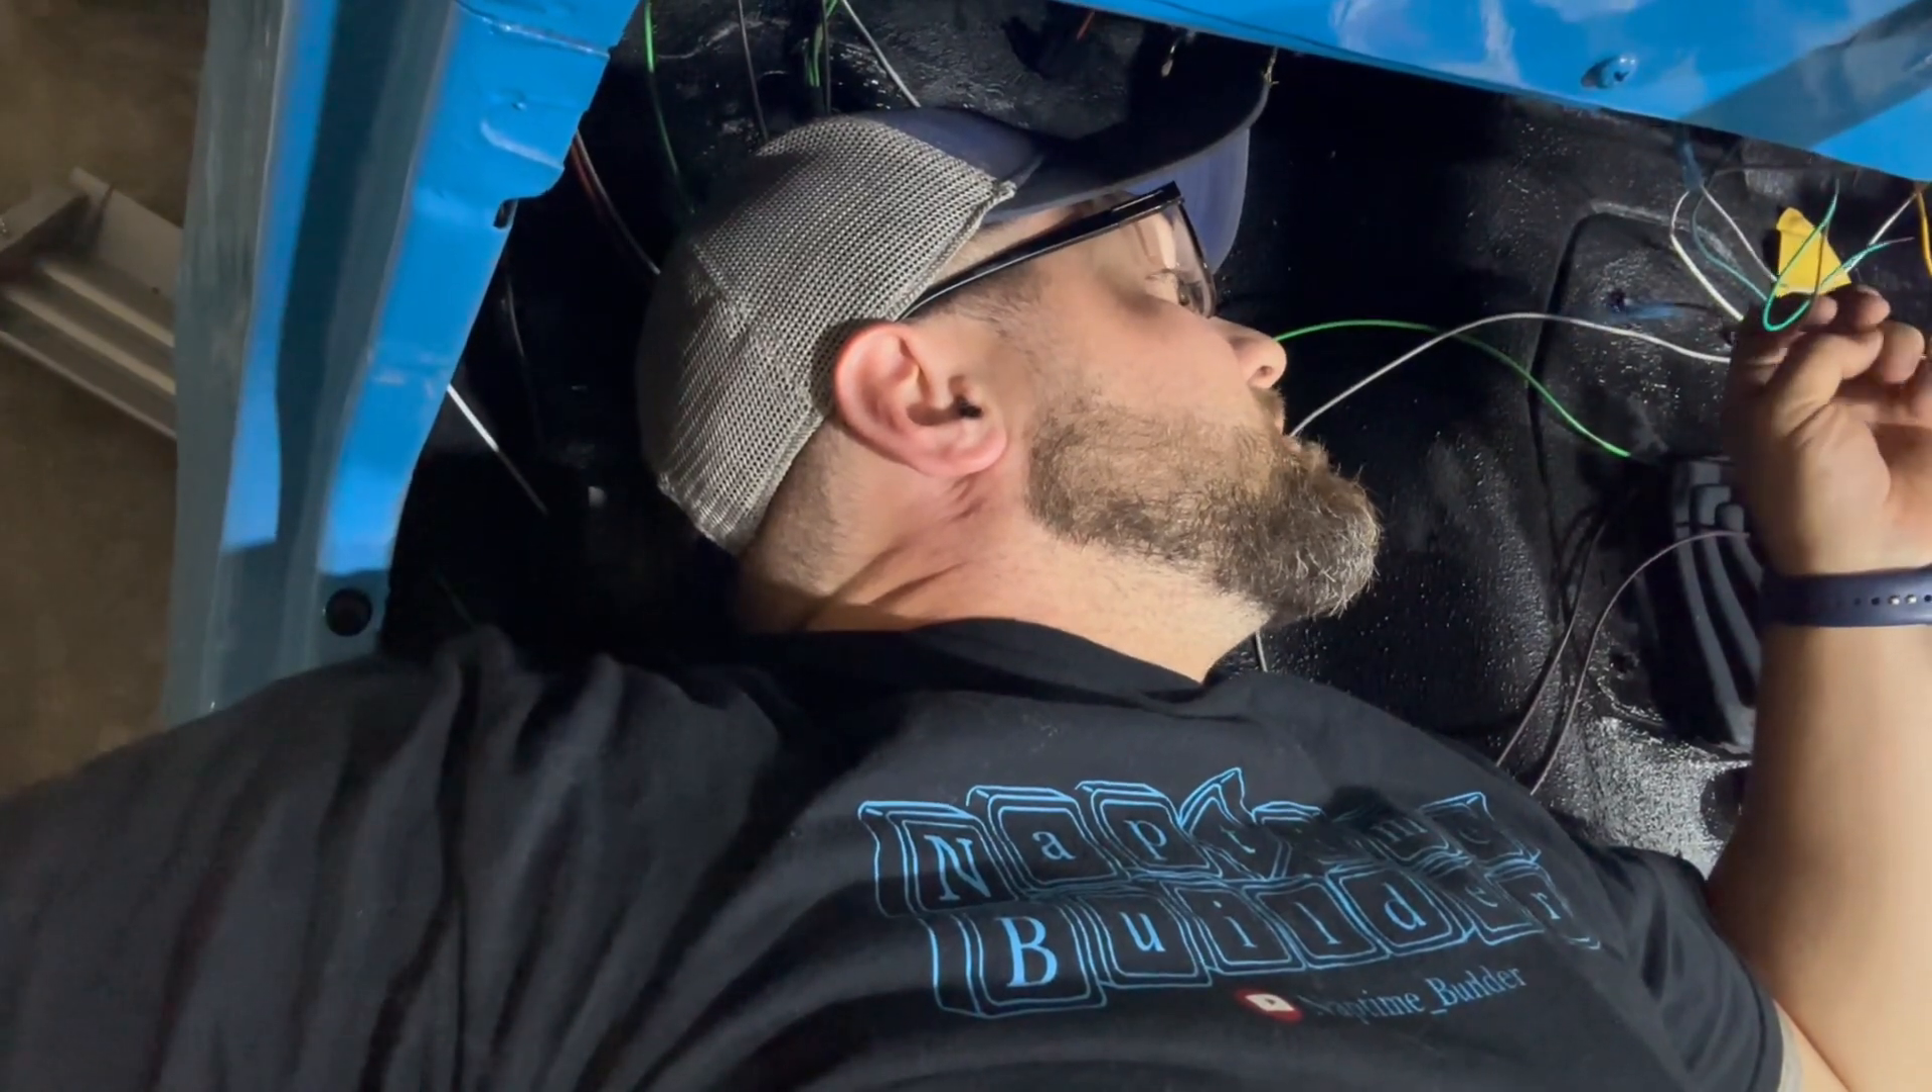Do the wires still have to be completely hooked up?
Yes.